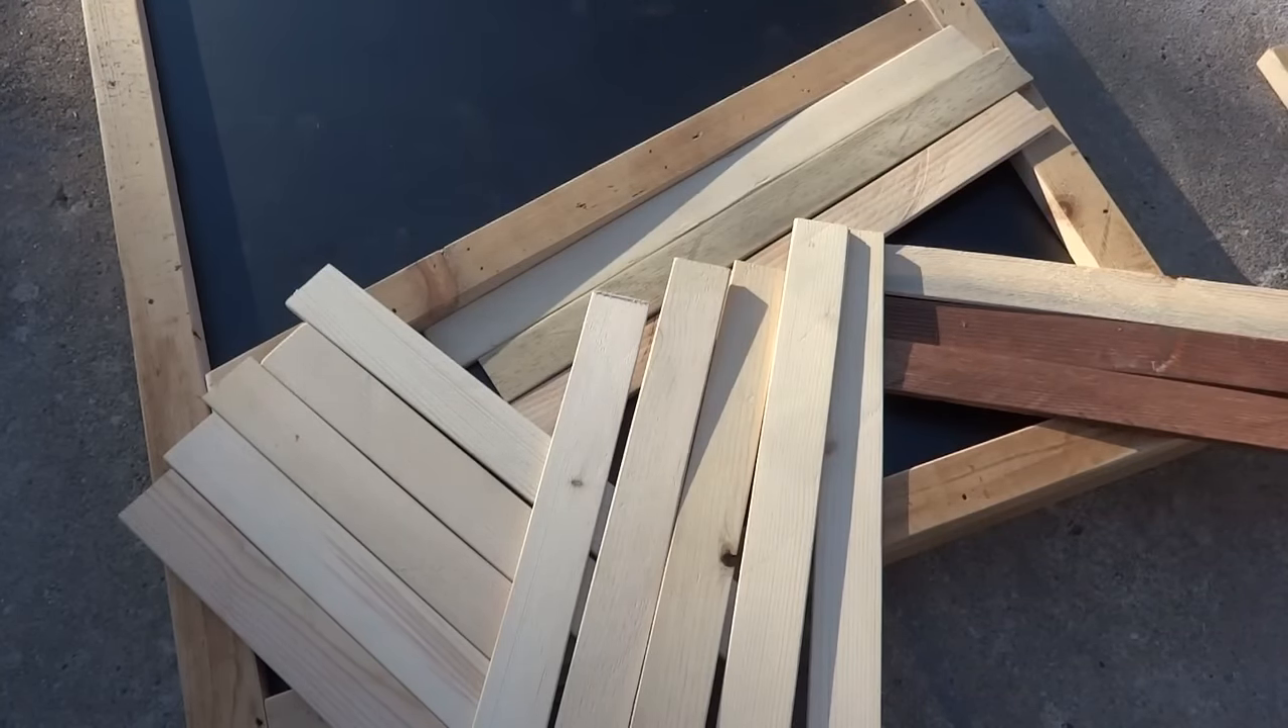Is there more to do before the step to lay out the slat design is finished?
Yes.